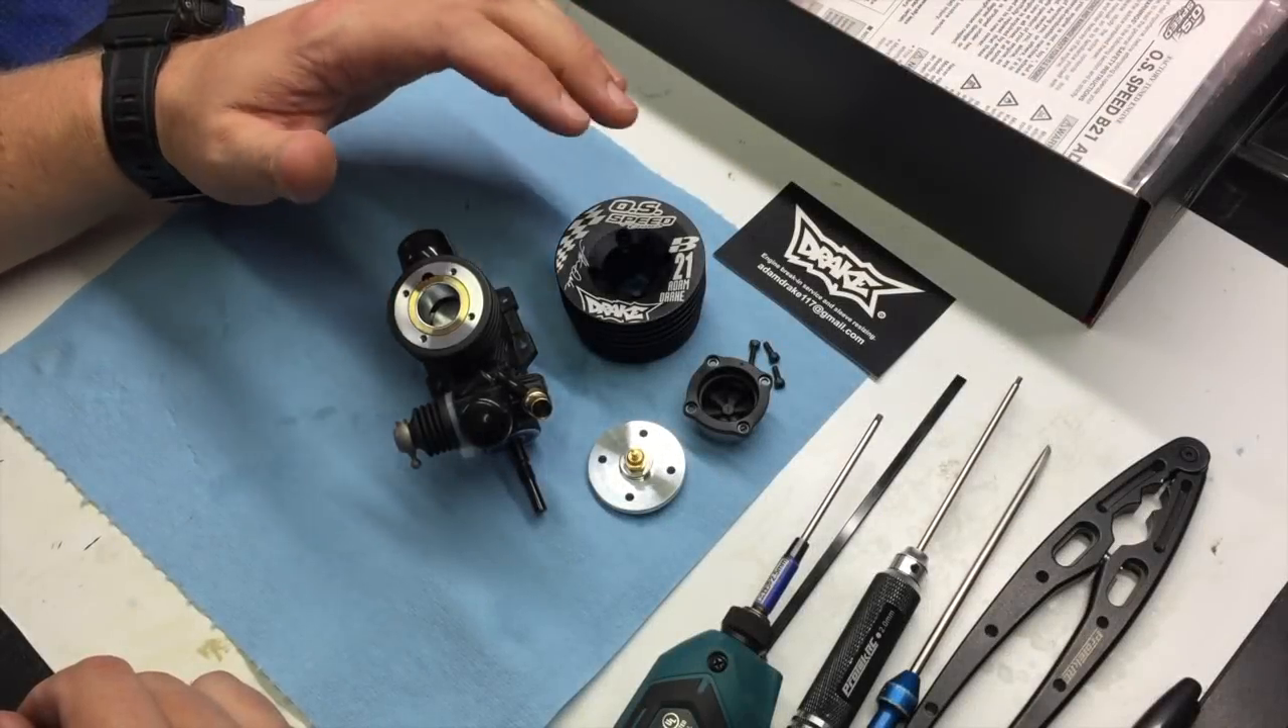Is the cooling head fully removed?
Yes.